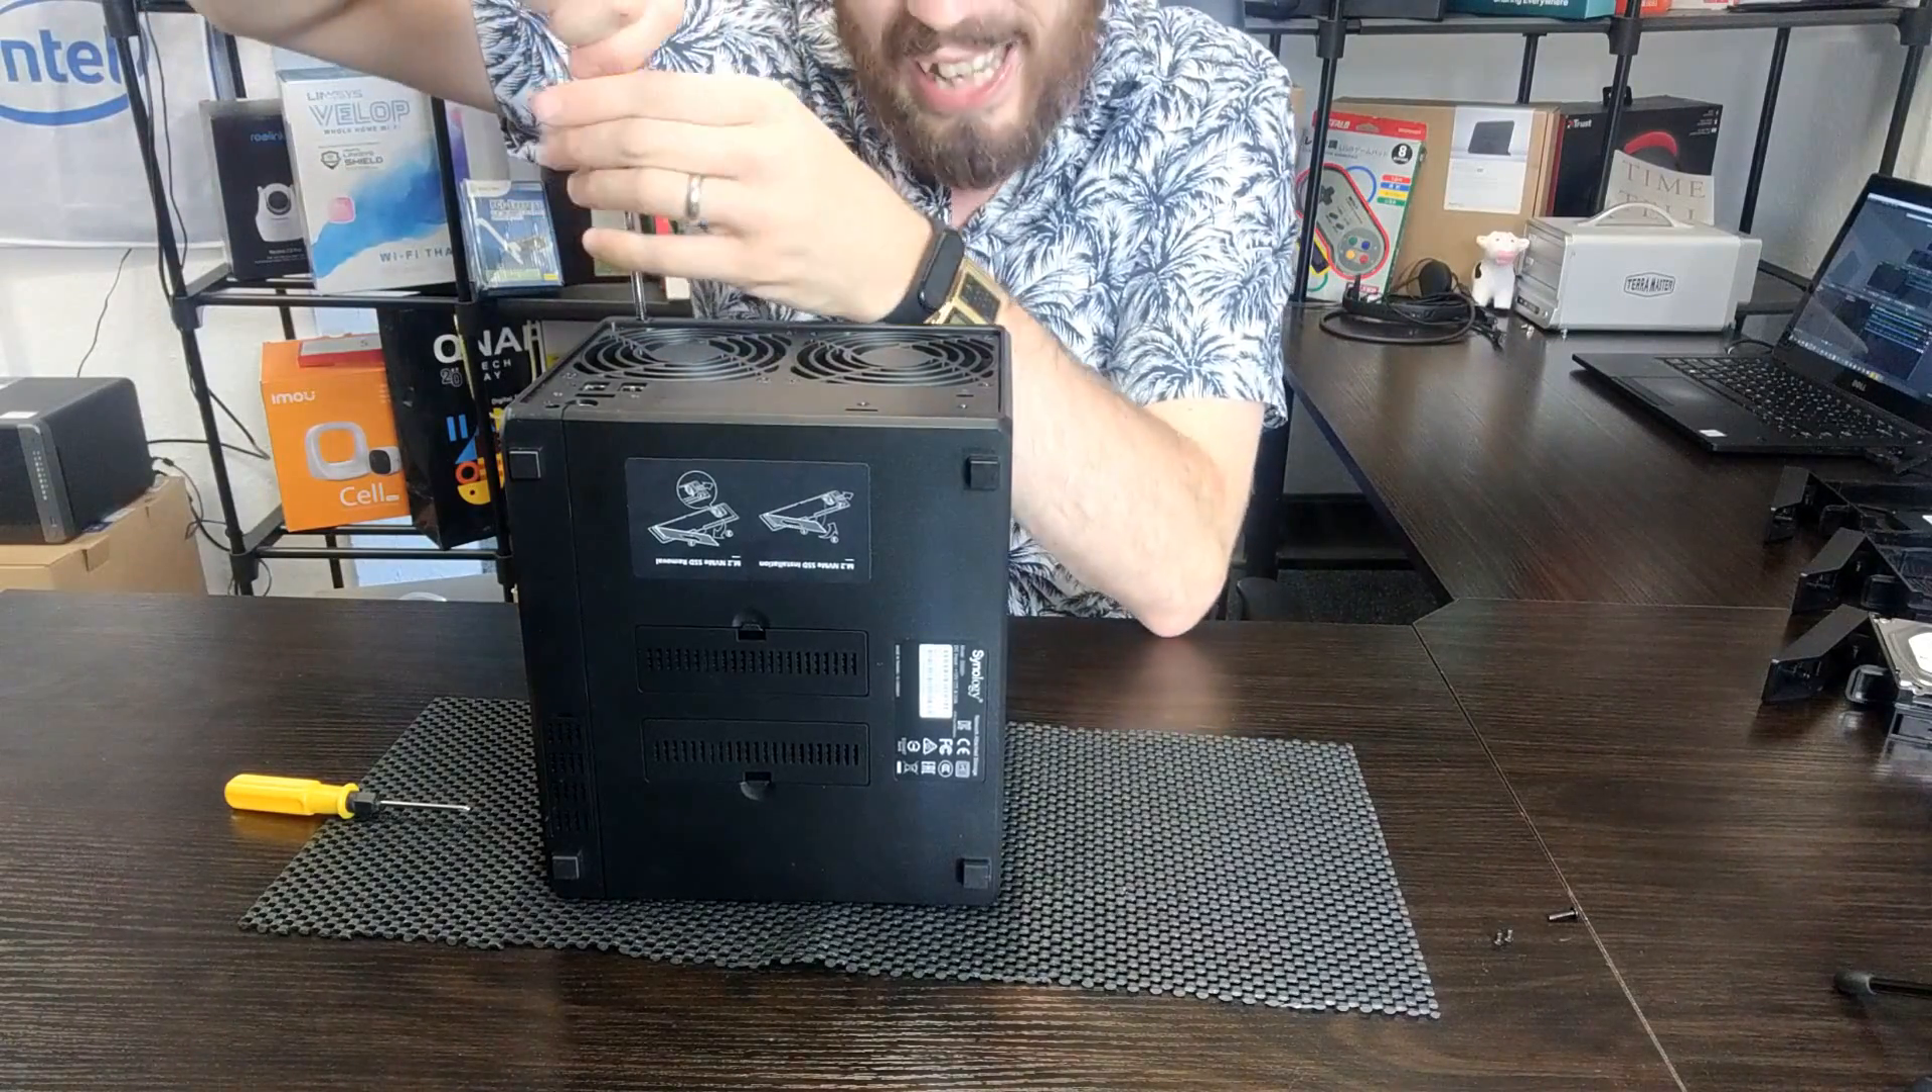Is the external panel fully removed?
No.